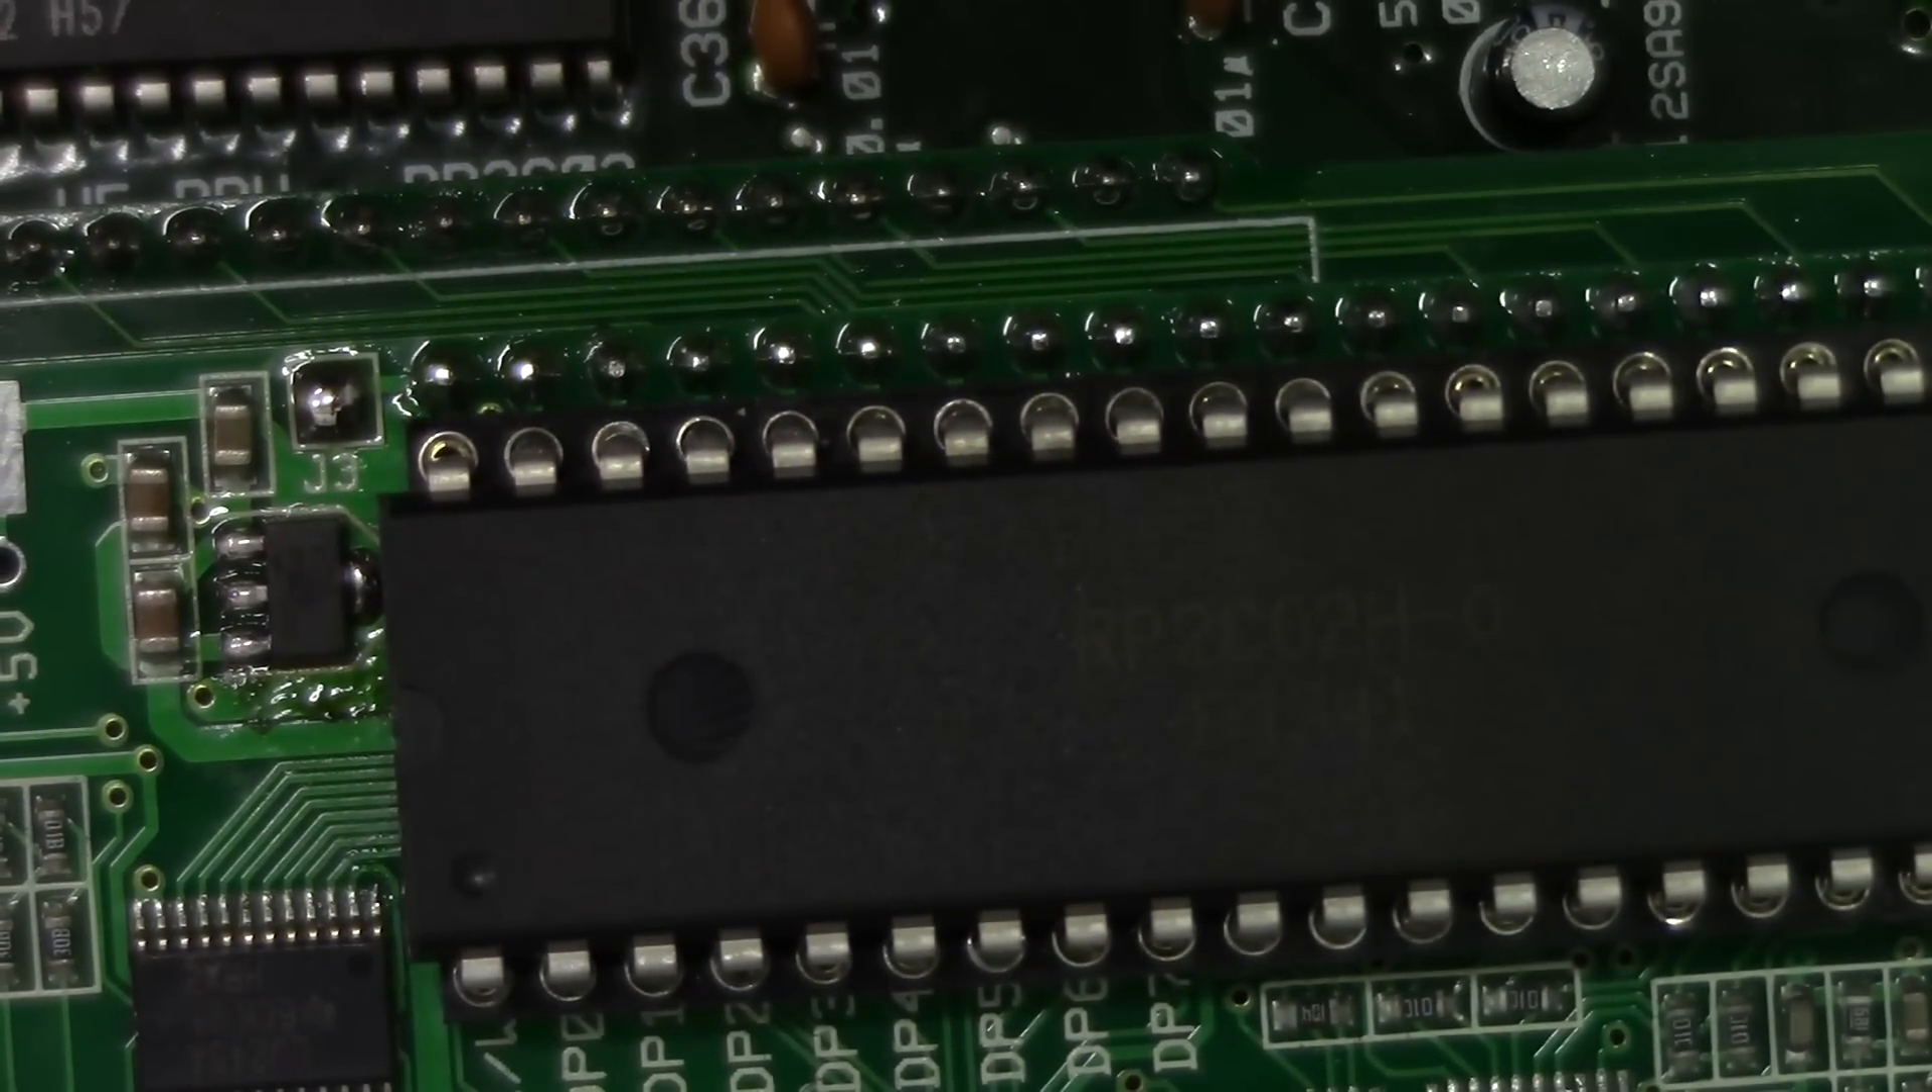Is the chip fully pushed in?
Yes.